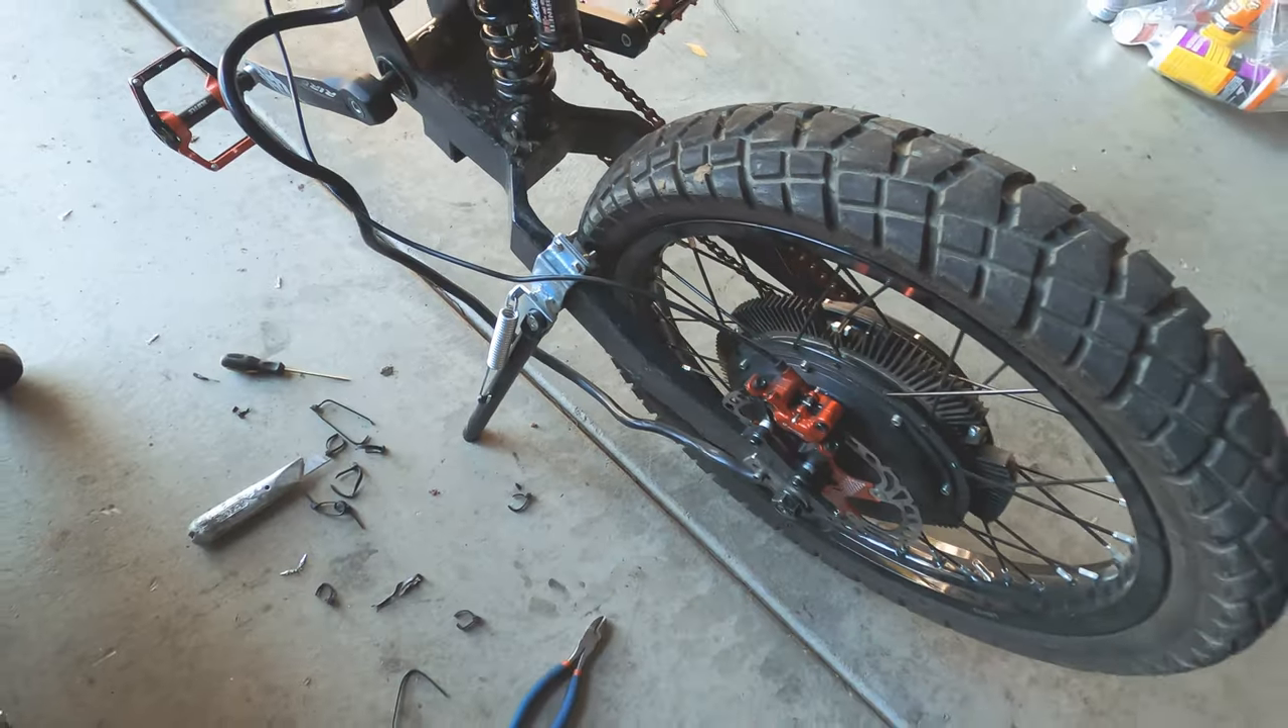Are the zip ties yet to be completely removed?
No.